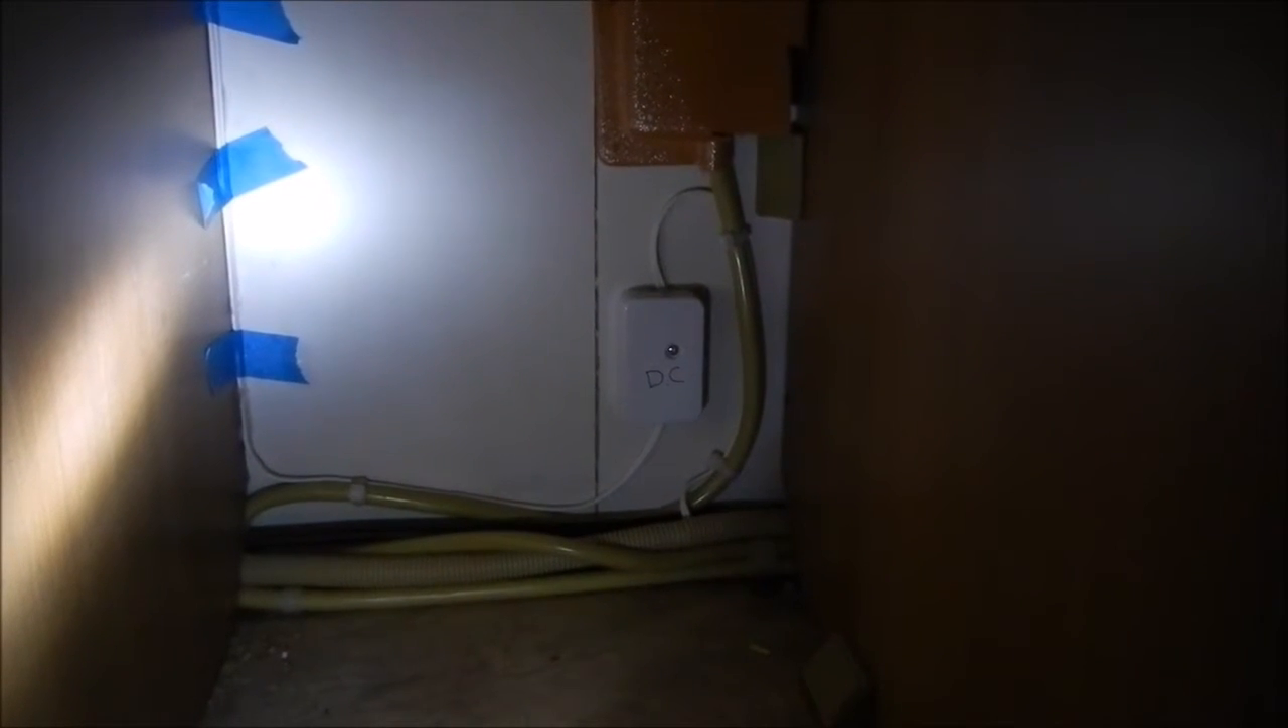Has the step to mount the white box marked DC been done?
Yes.